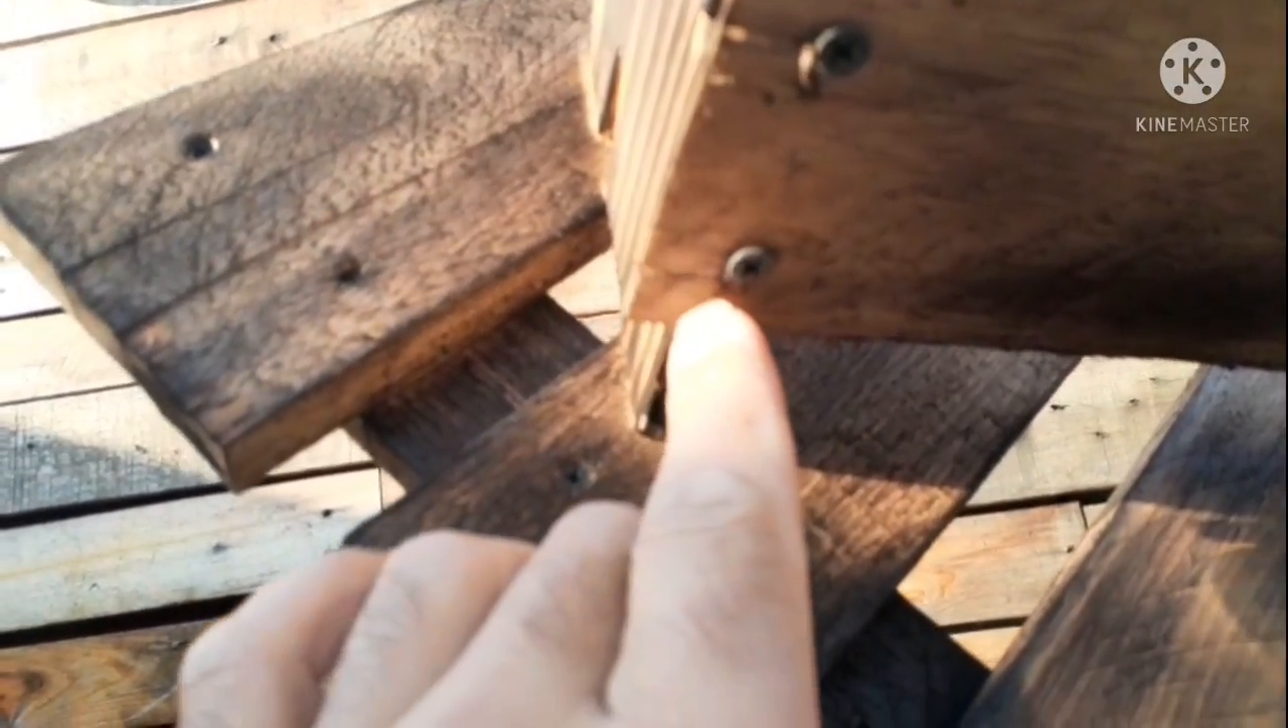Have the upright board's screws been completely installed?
Yes.